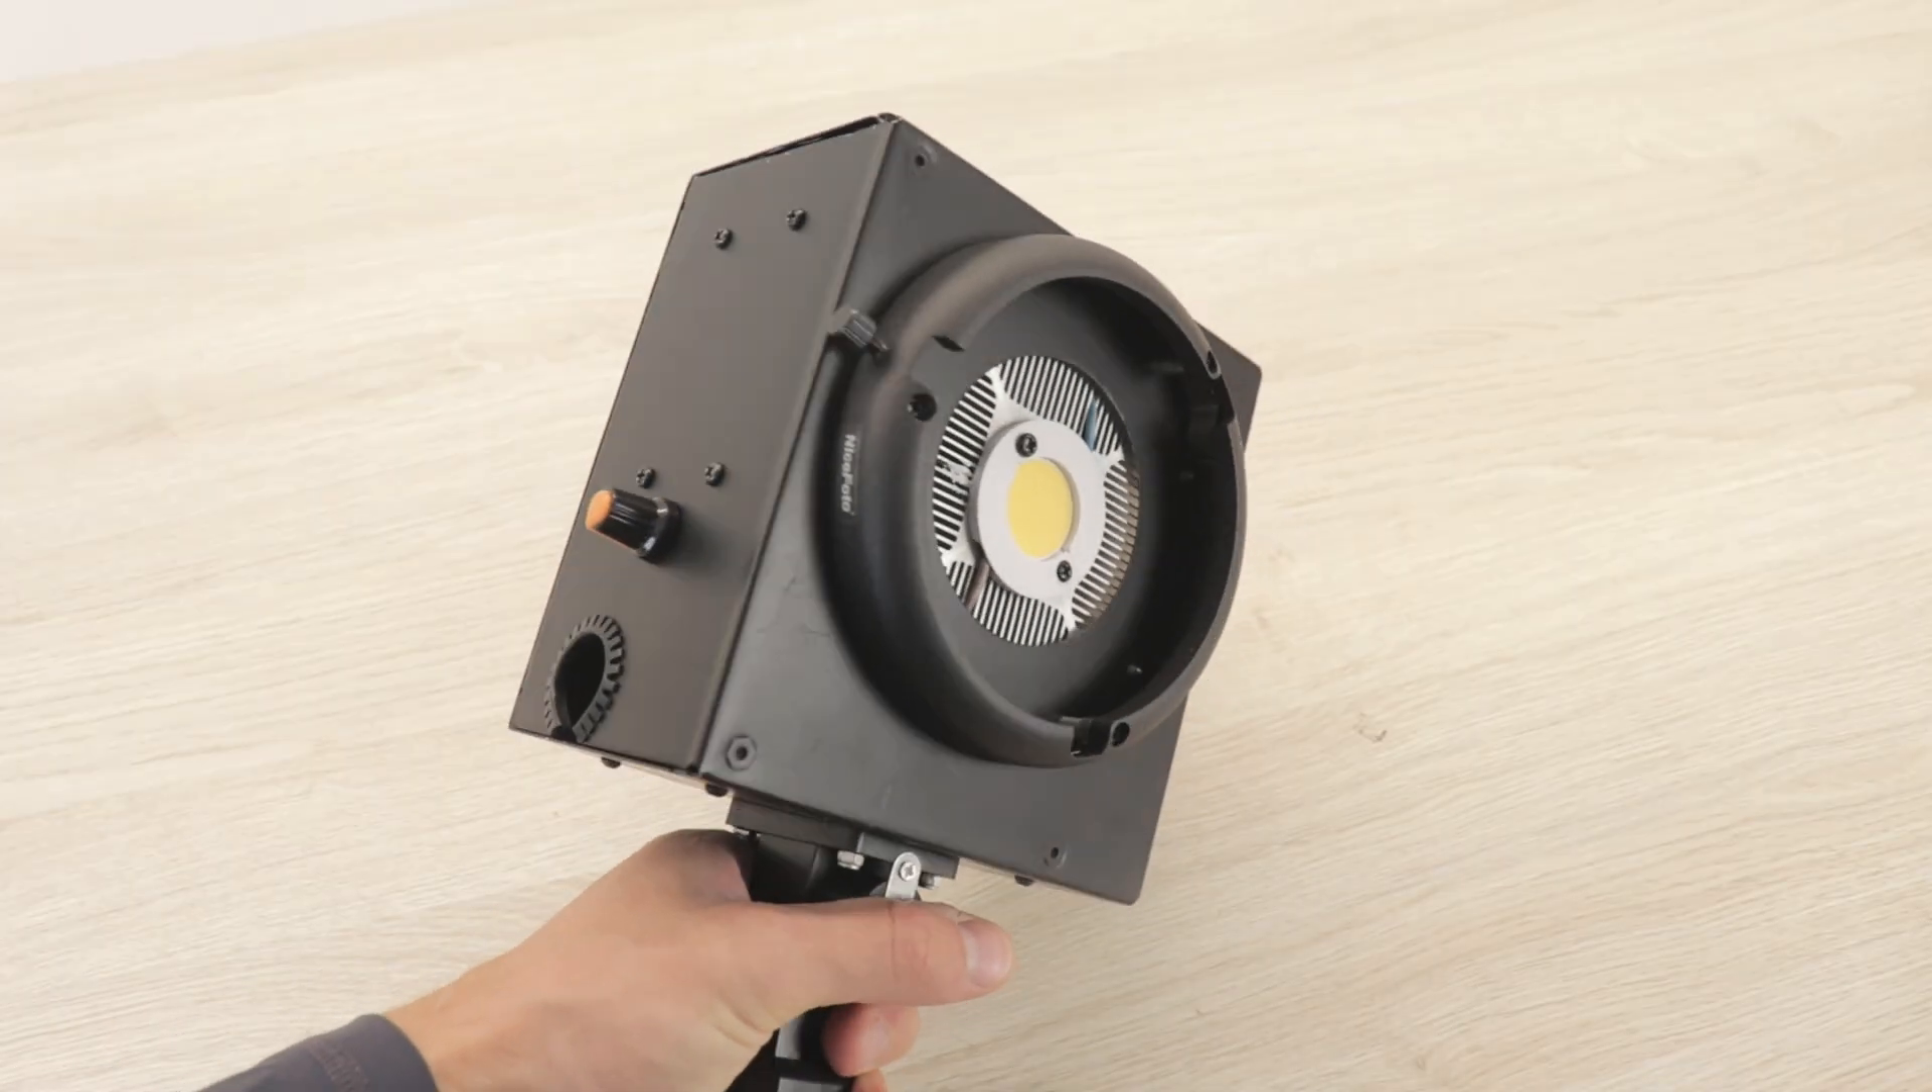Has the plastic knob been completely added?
Yes.